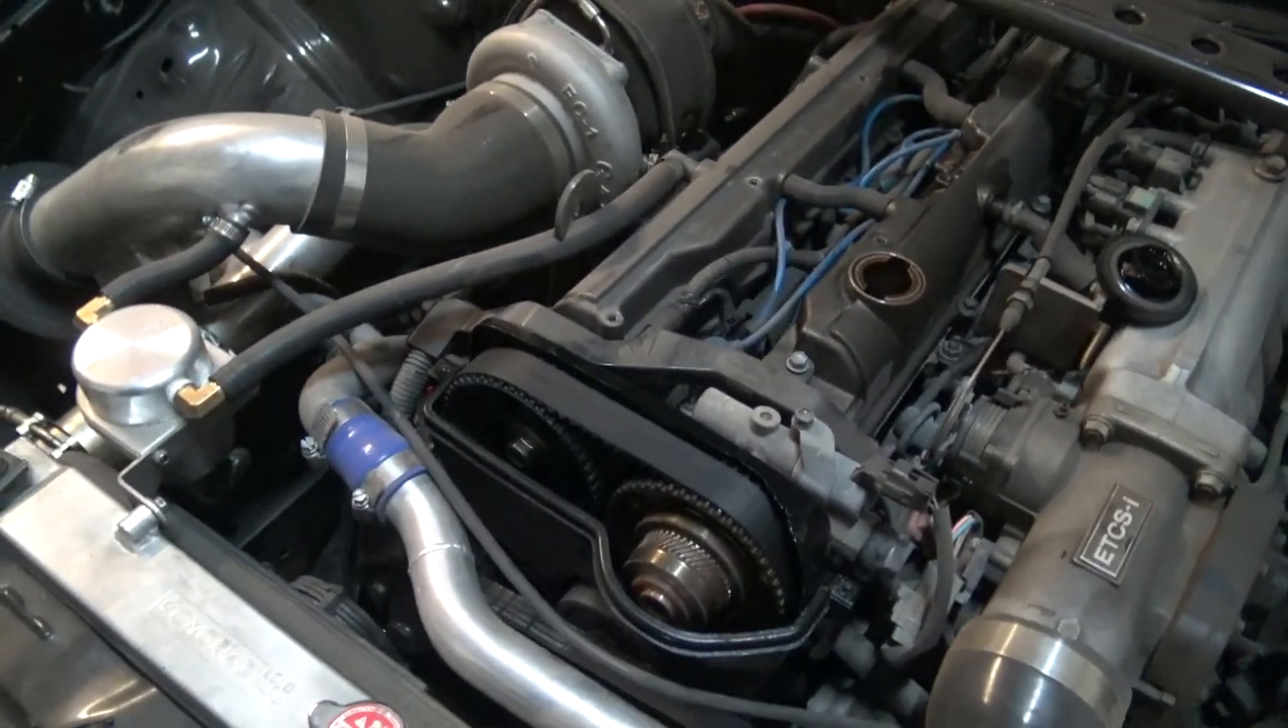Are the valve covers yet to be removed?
Yes.